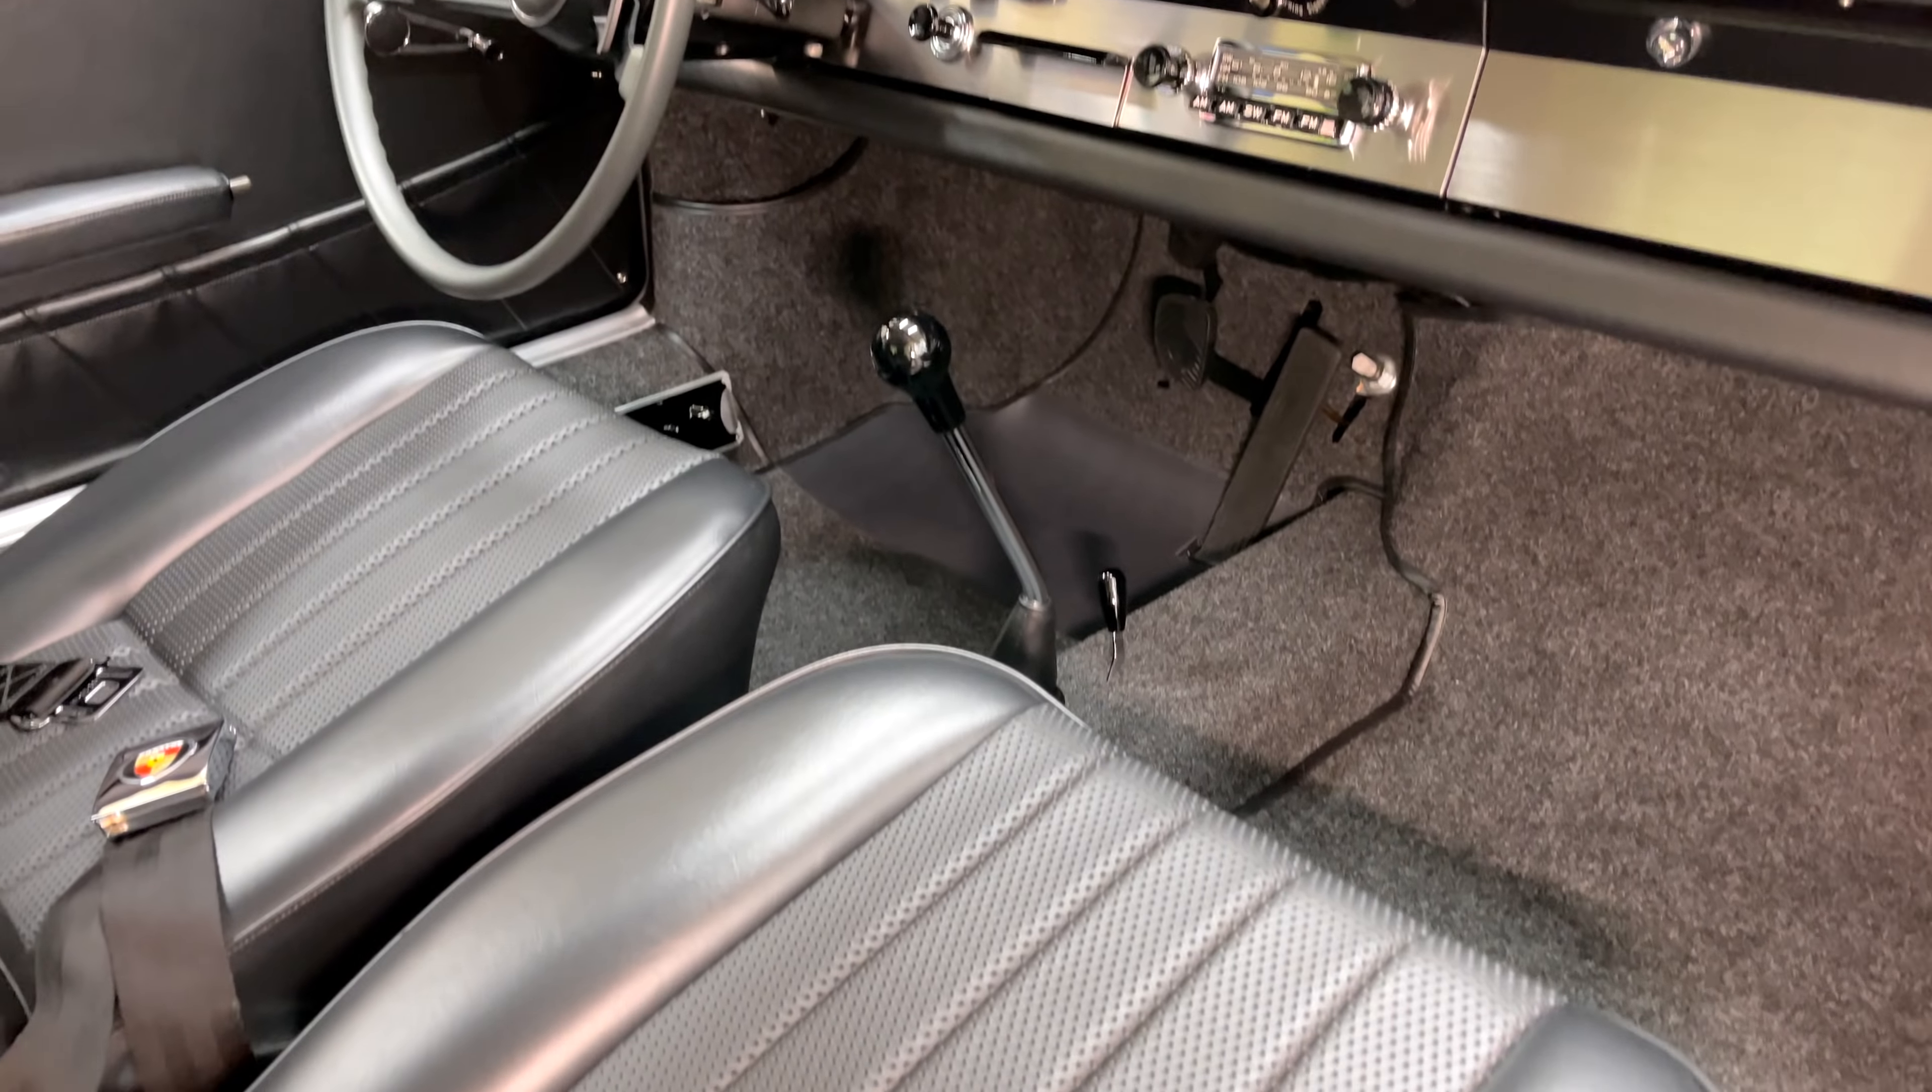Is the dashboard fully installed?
Yes.